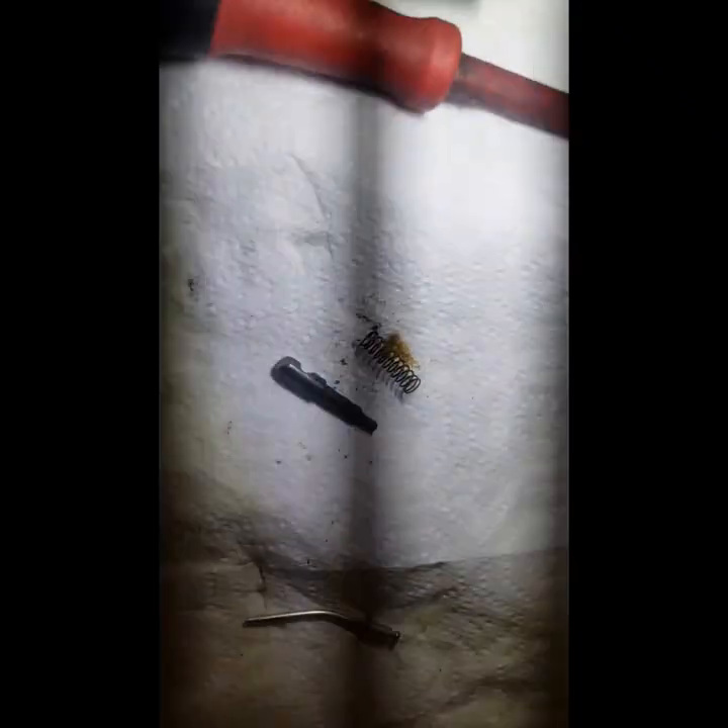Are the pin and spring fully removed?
Yes.